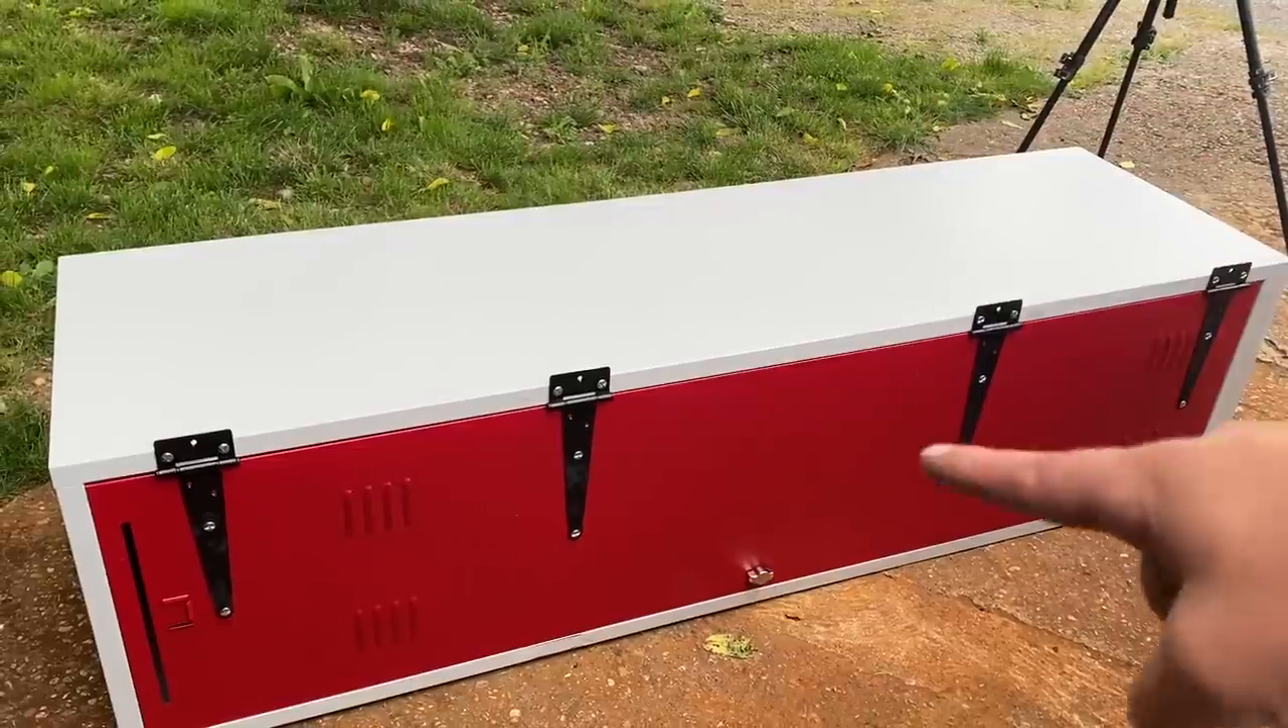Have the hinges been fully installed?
Yes.